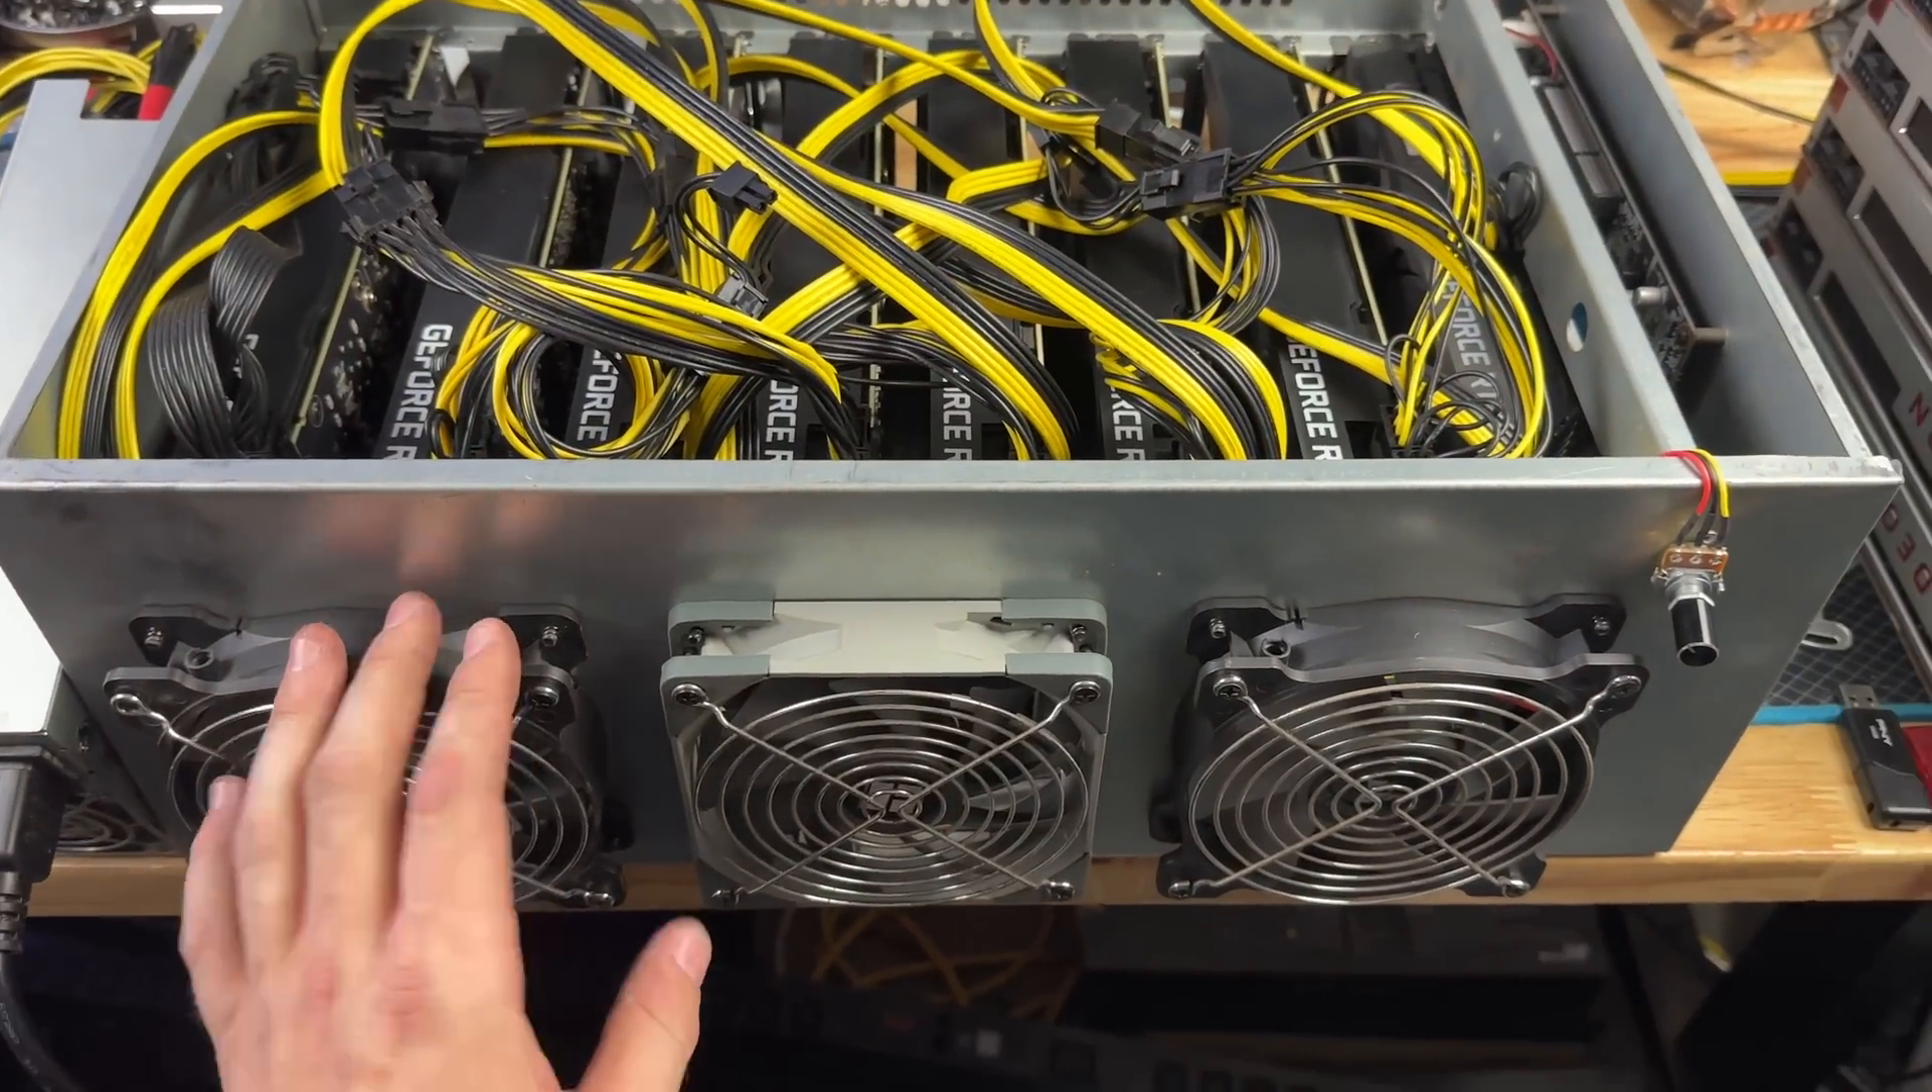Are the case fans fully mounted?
Yes.